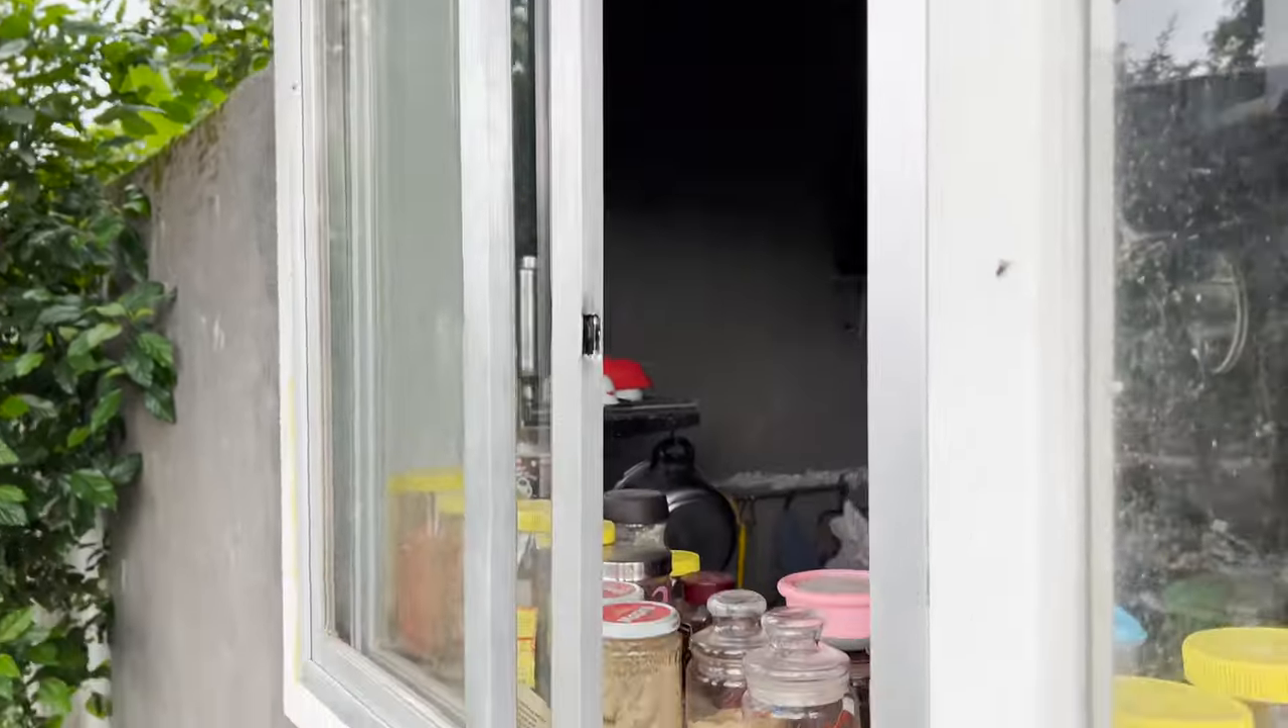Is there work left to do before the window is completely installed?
No.